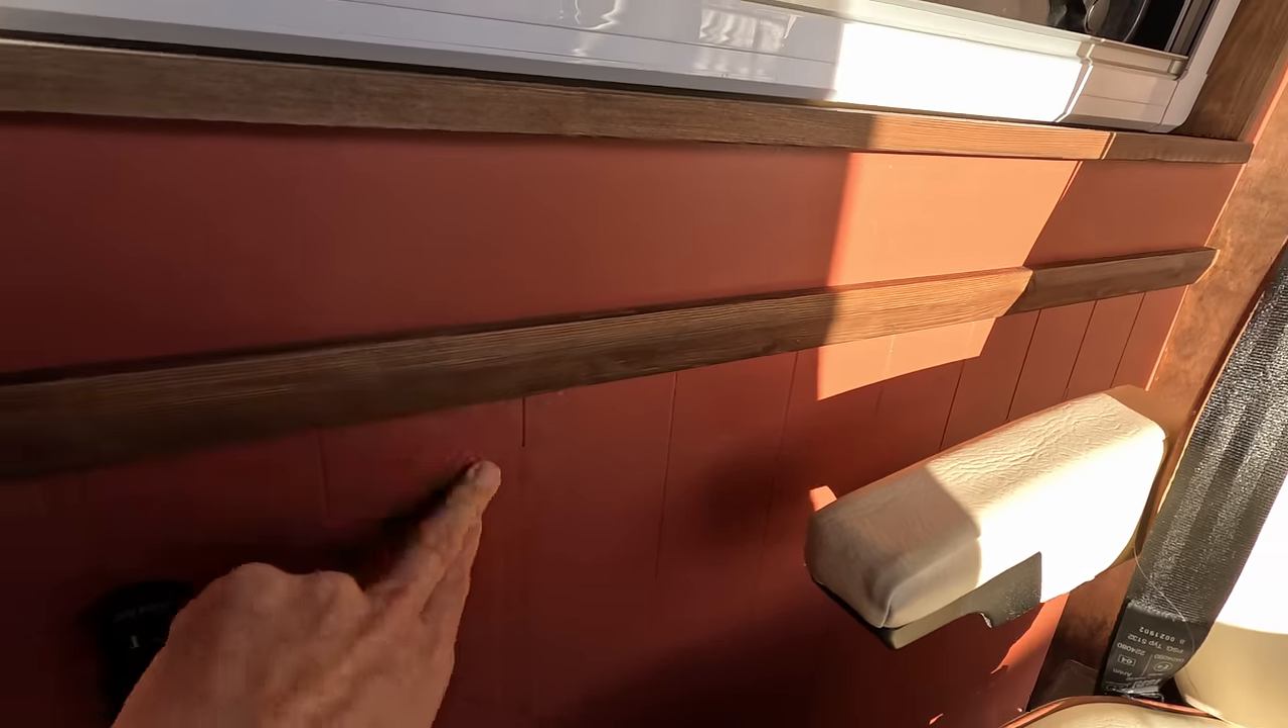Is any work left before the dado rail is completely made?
No.